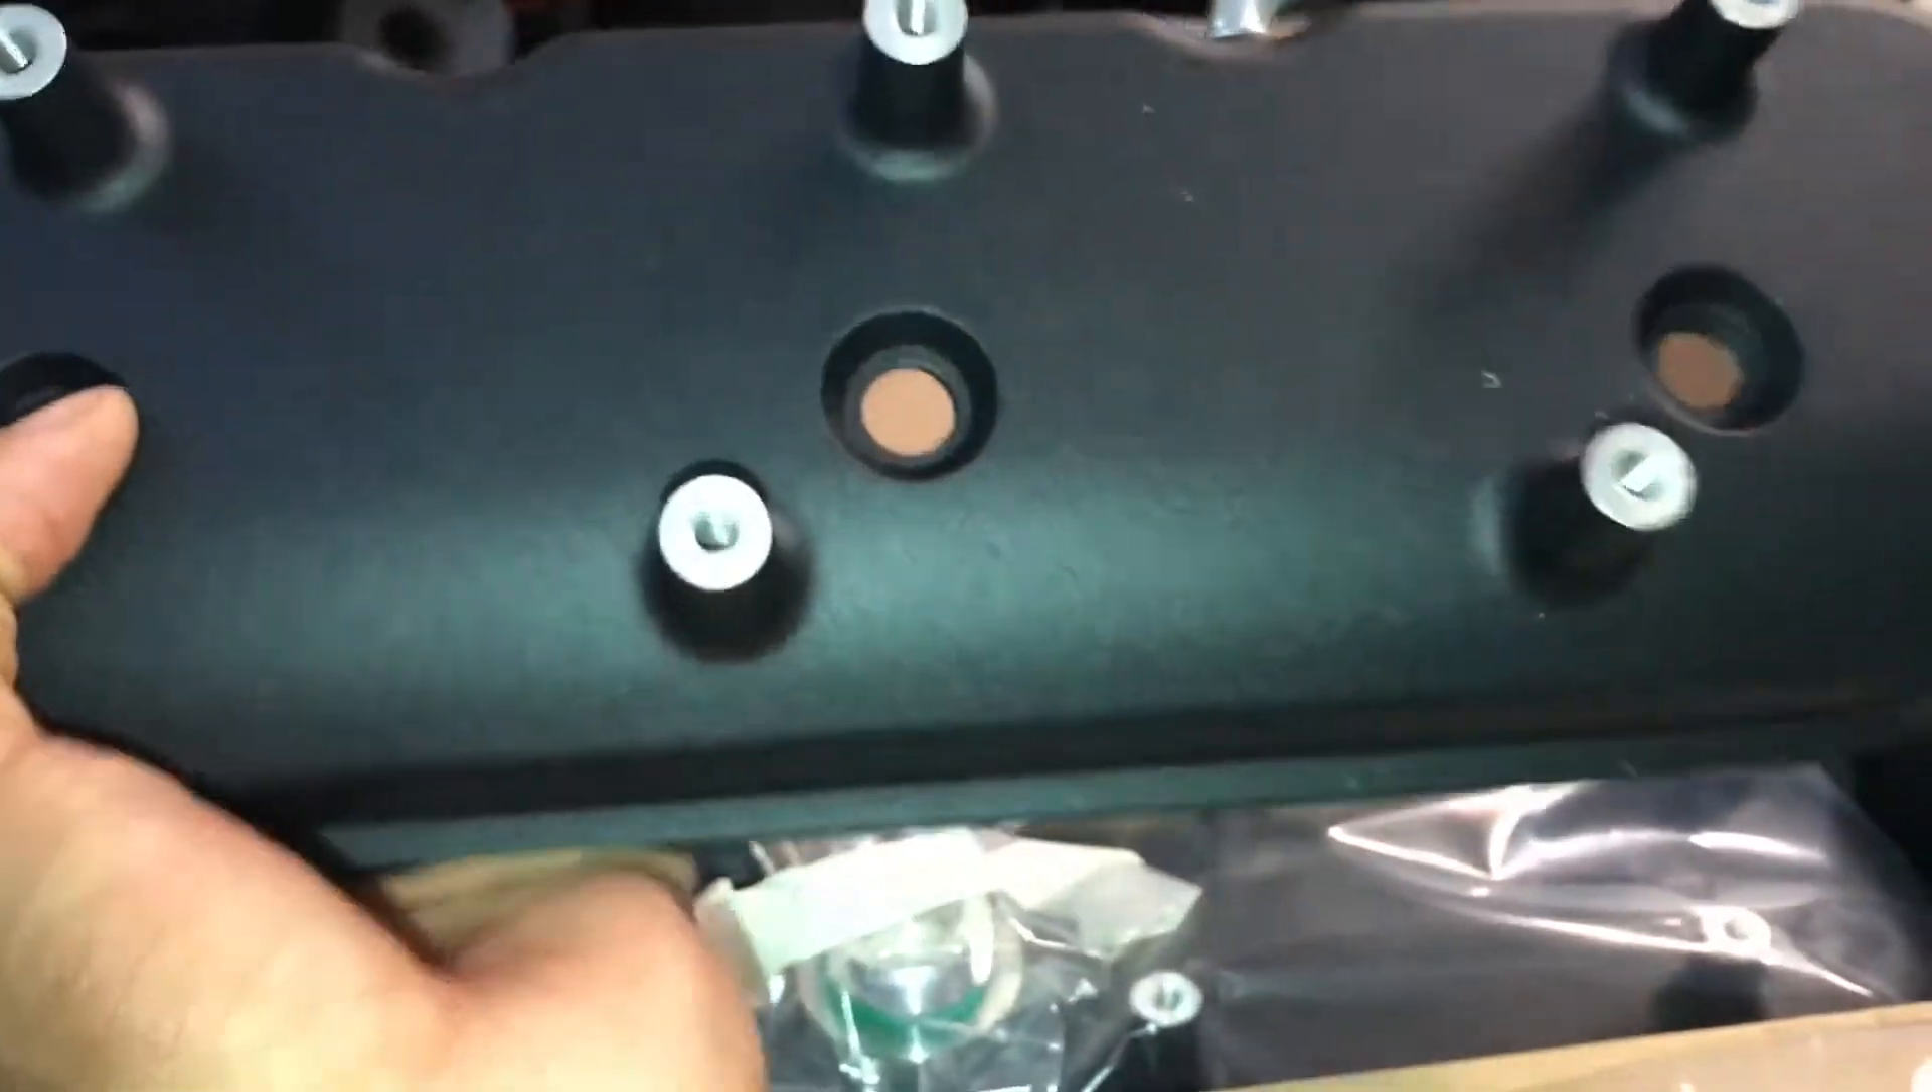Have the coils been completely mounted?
No.